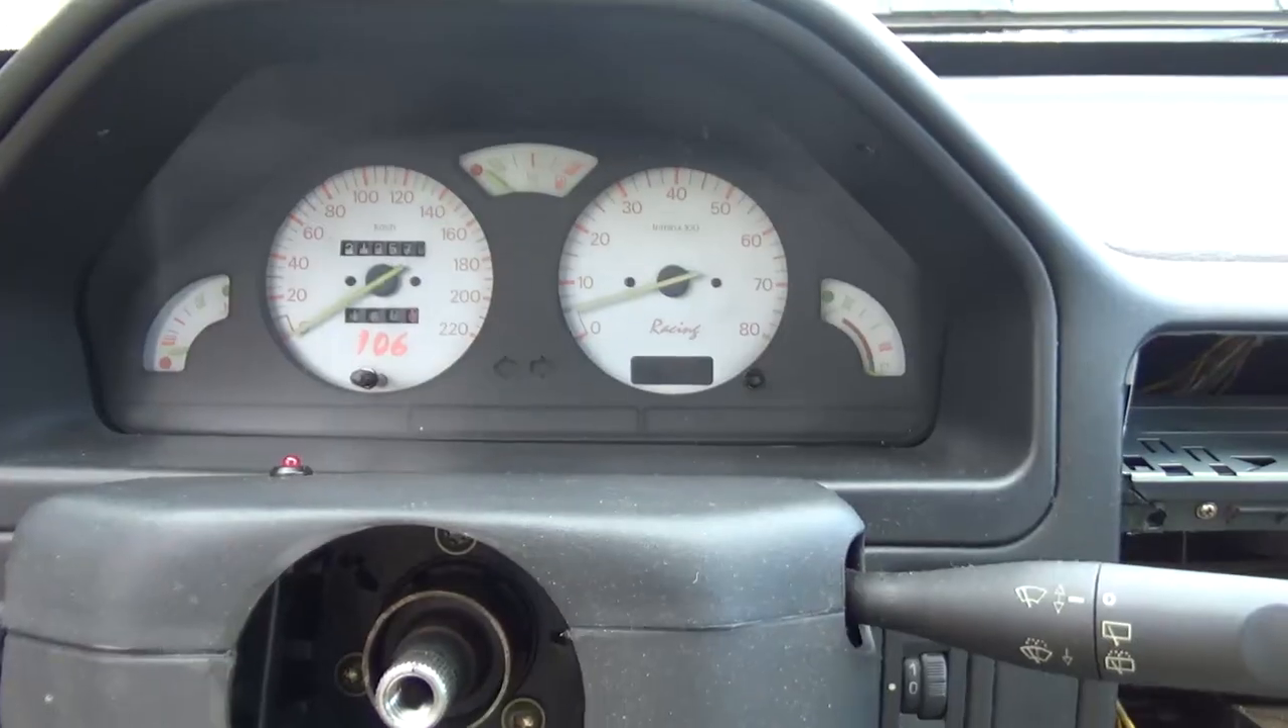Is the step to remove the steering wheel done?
Yes.